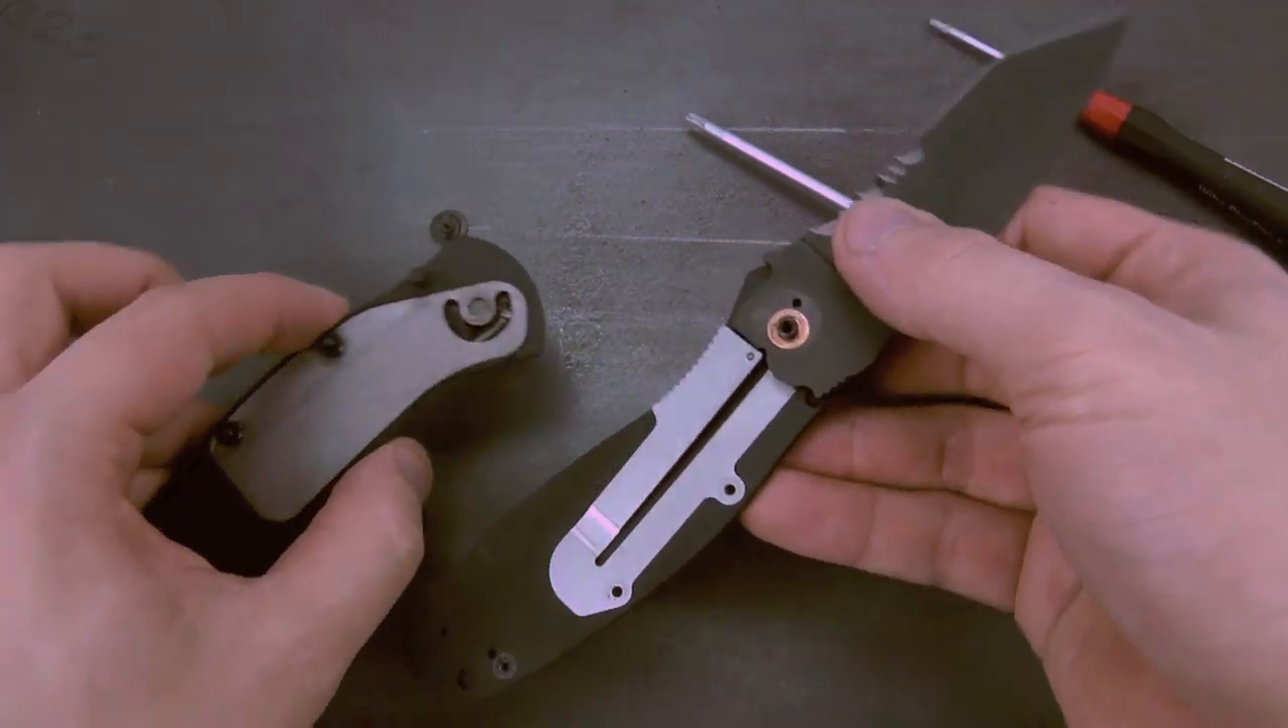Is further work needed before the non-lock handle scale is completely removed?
No.